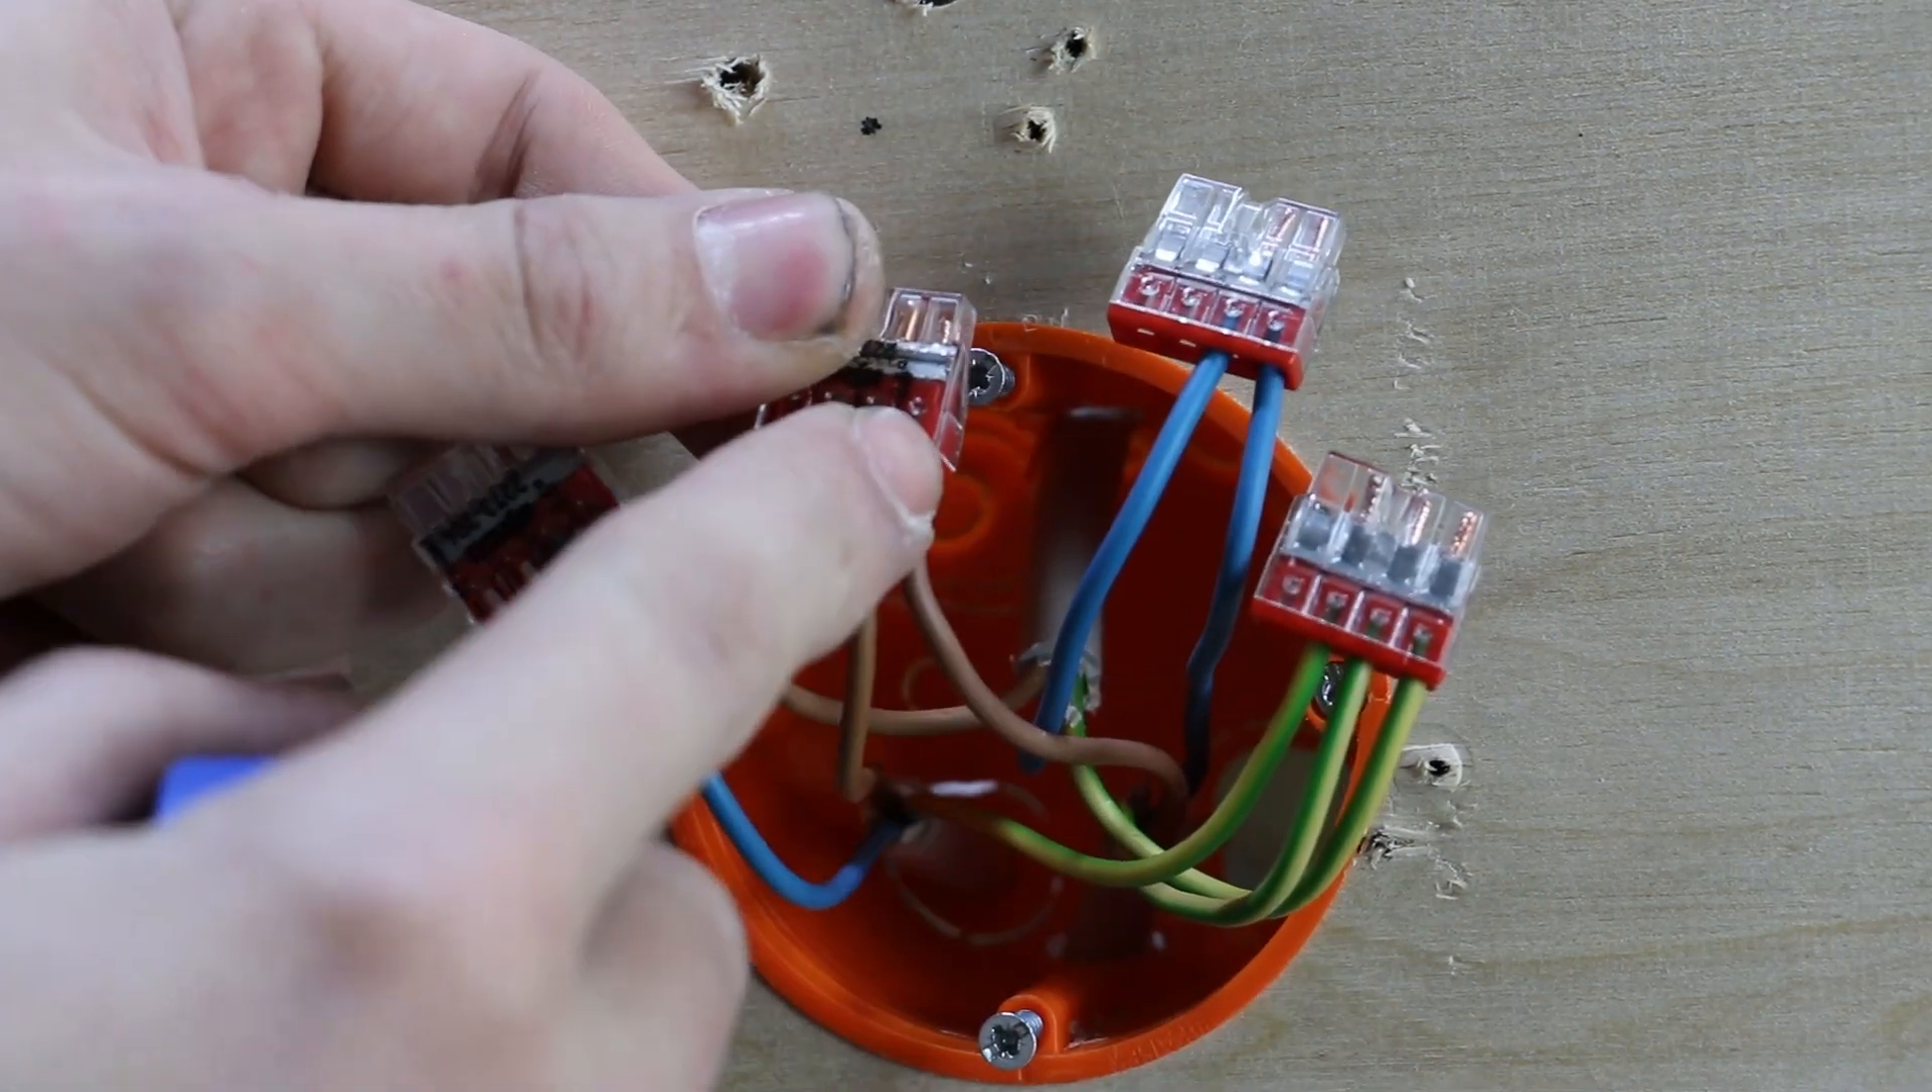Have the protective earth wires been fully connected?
Yes.